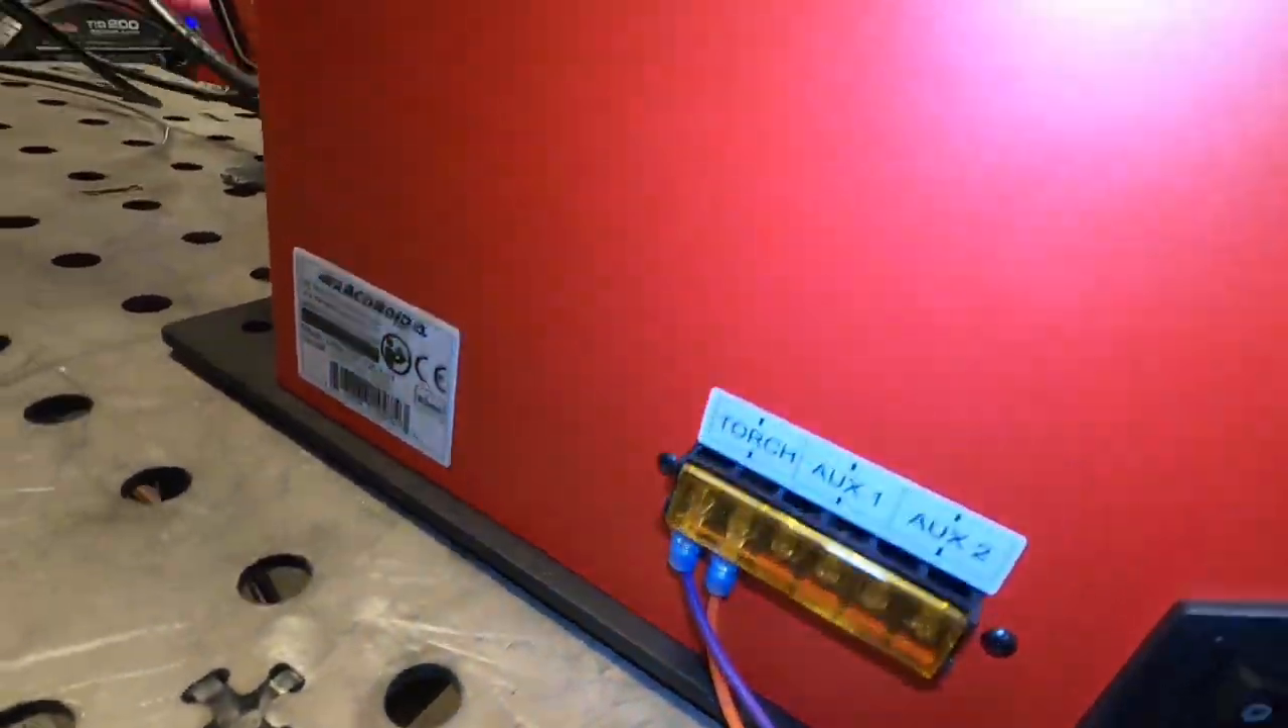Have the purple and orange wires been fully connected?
Yes.